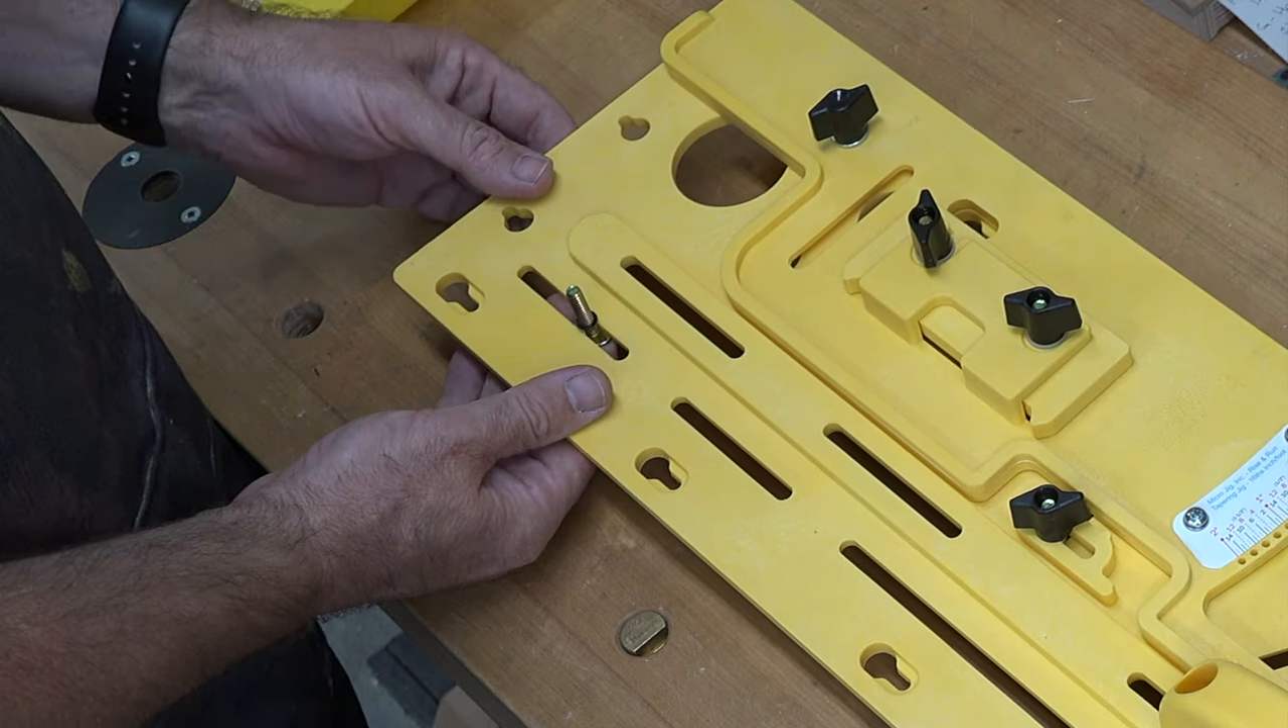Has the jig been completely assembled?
No.